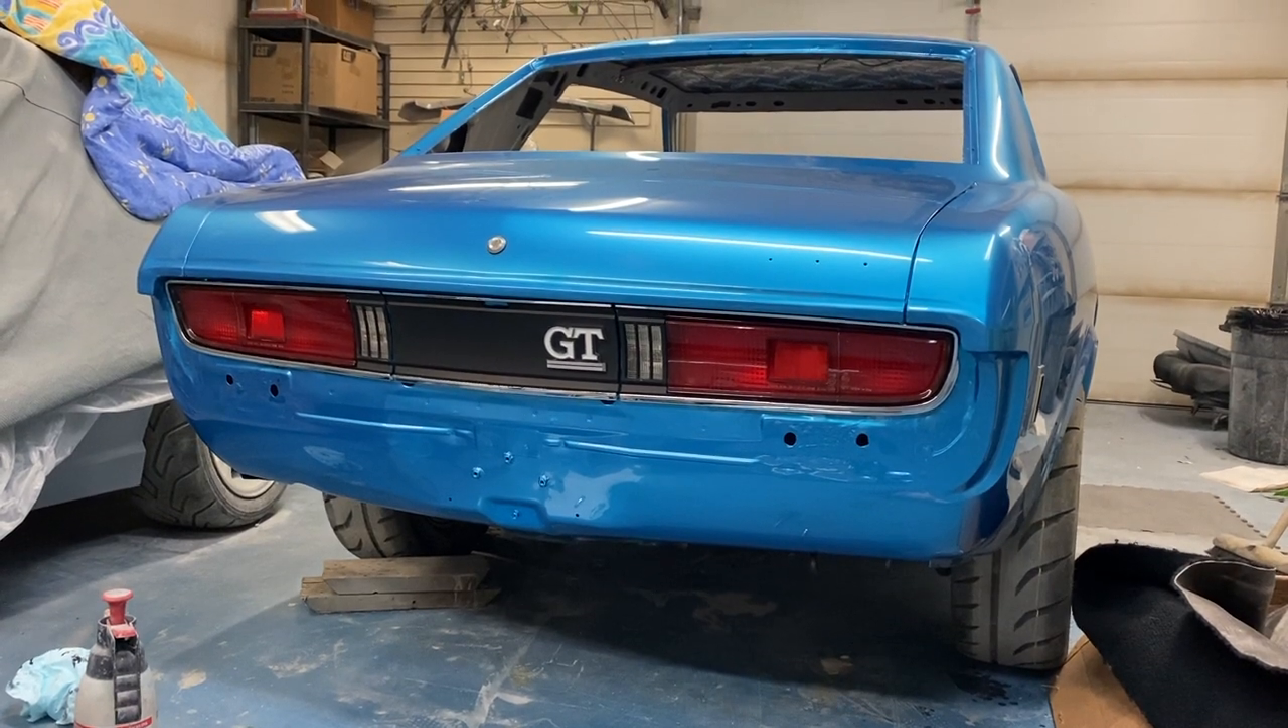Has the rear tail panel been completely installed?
Yes.